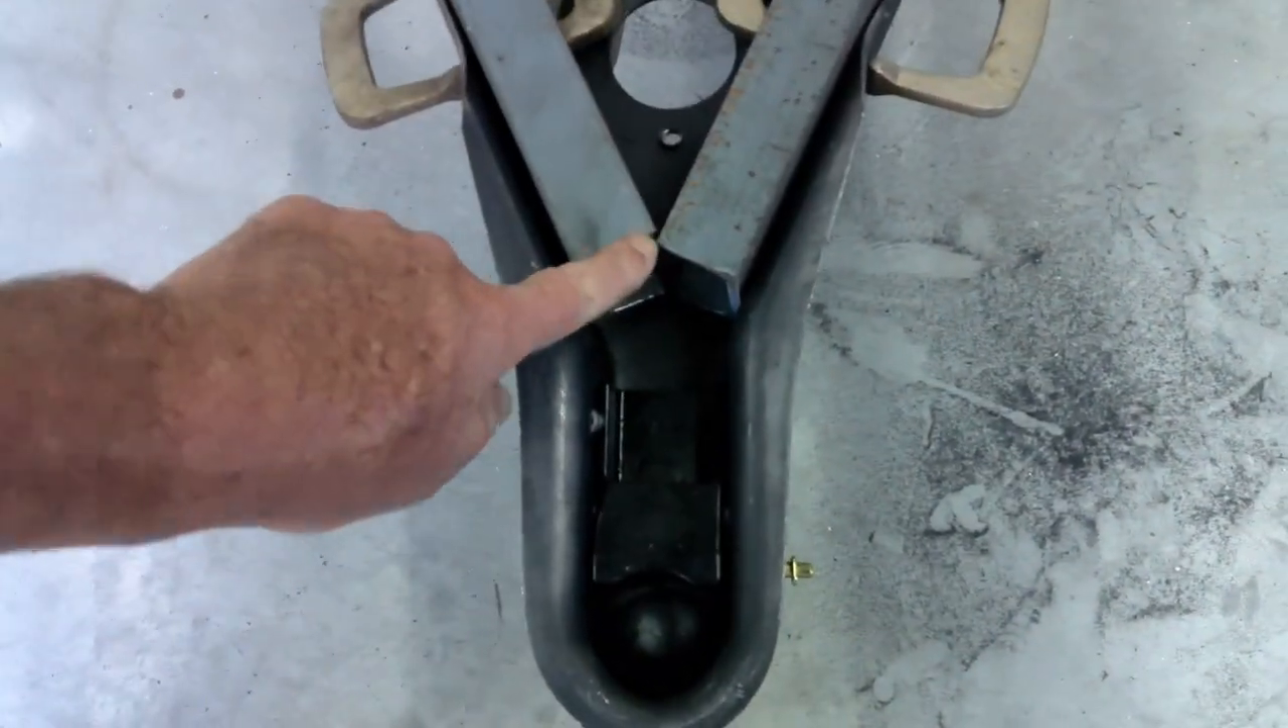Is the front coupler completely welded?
No.